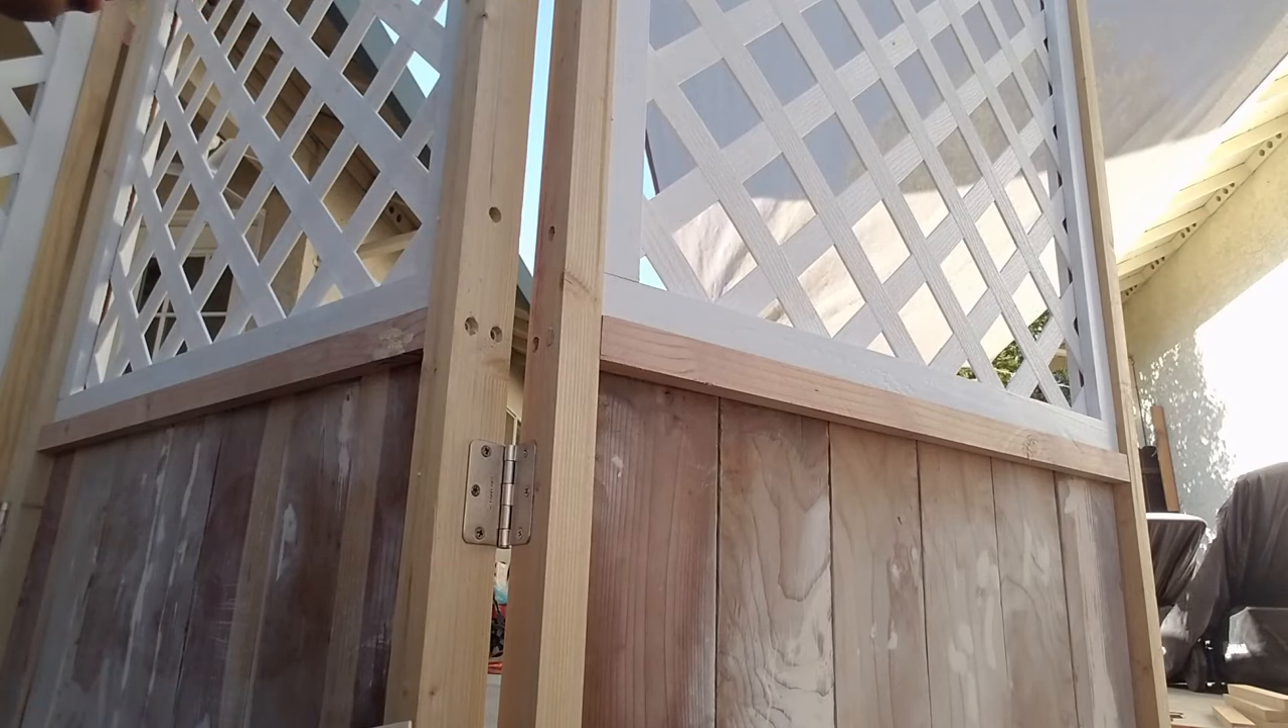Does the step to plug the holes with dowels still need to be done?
Yes.